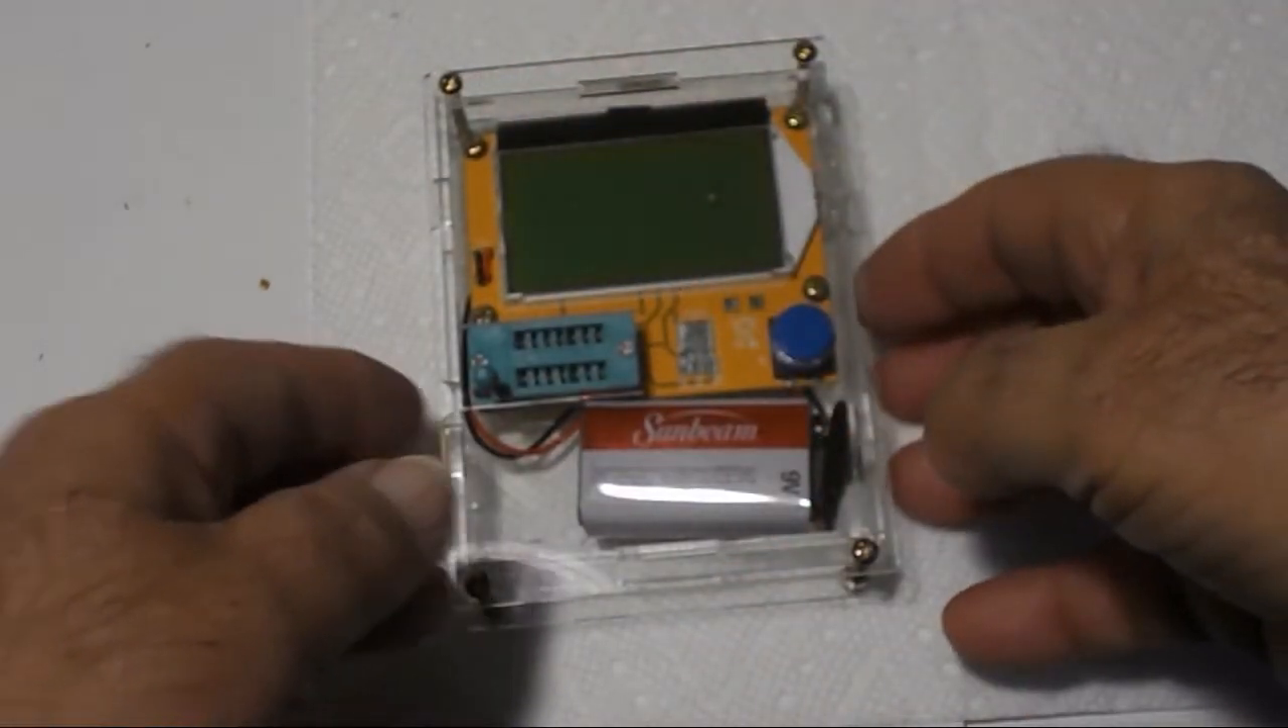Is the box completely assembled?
Yes.